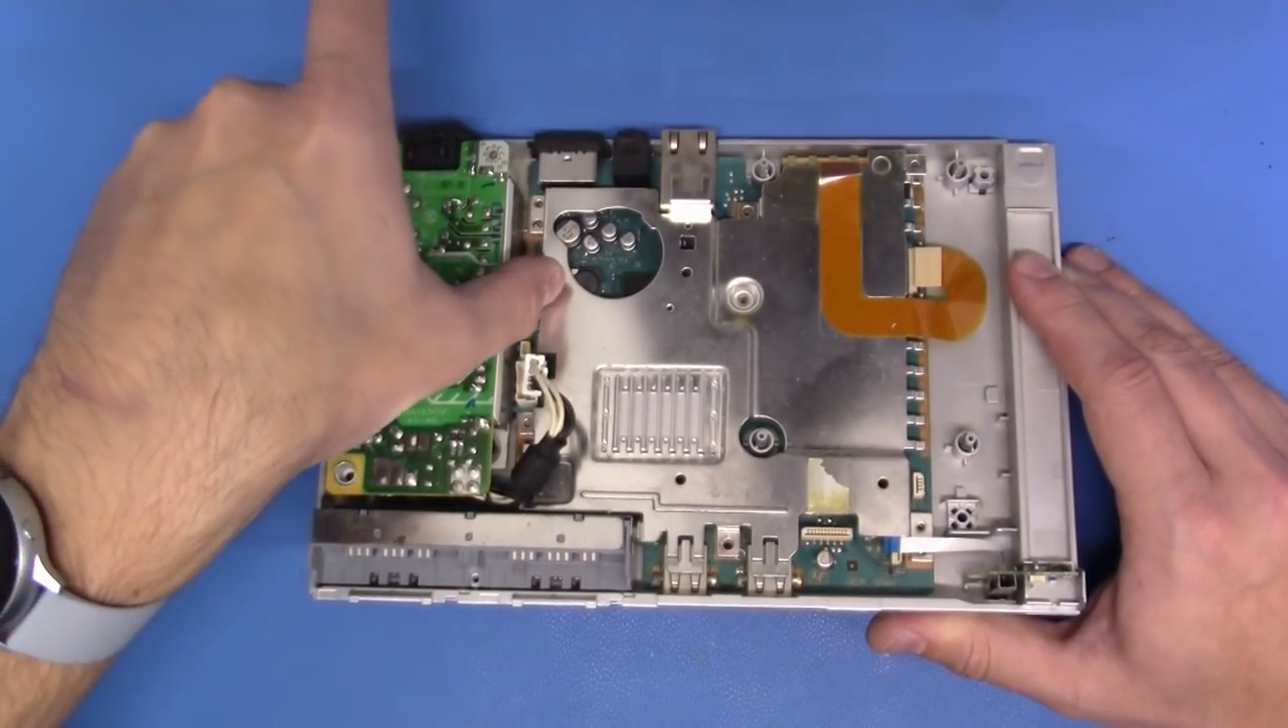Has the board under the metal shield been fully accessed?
No.